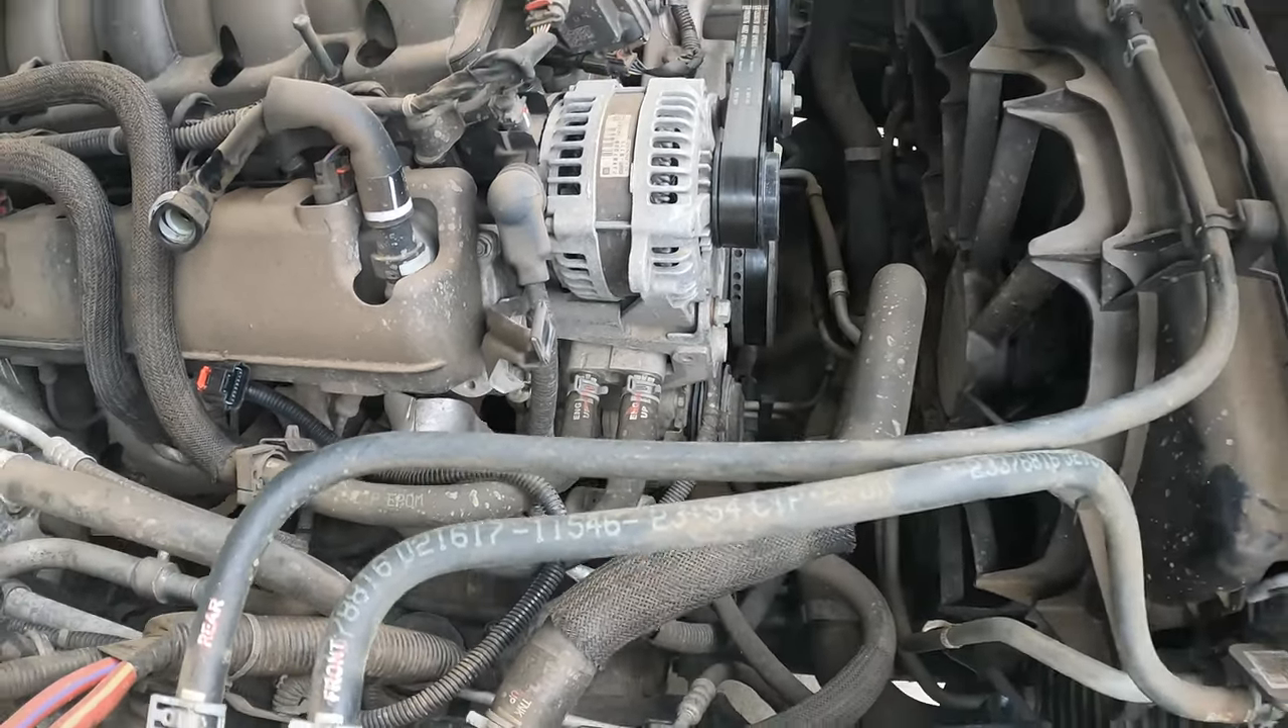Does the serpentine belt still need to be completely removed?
Yes.